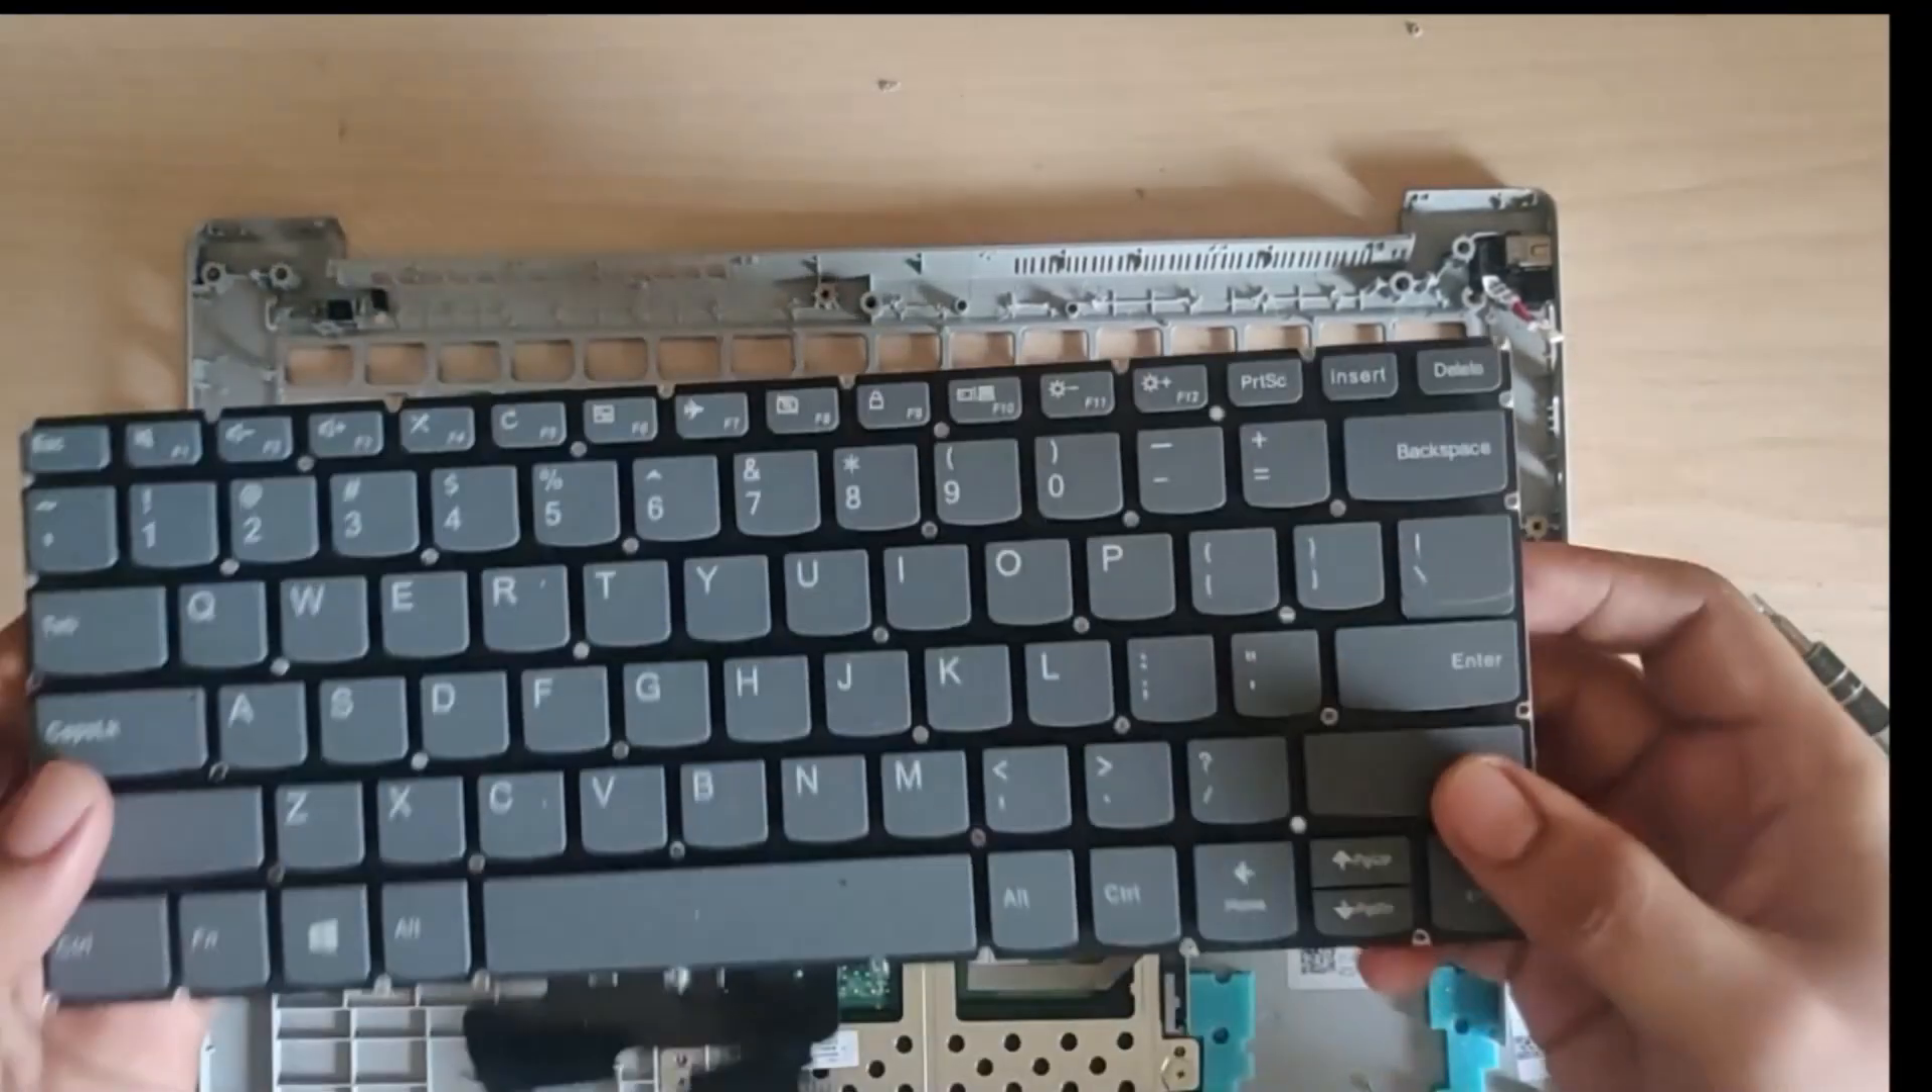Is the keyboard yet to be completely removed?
No.